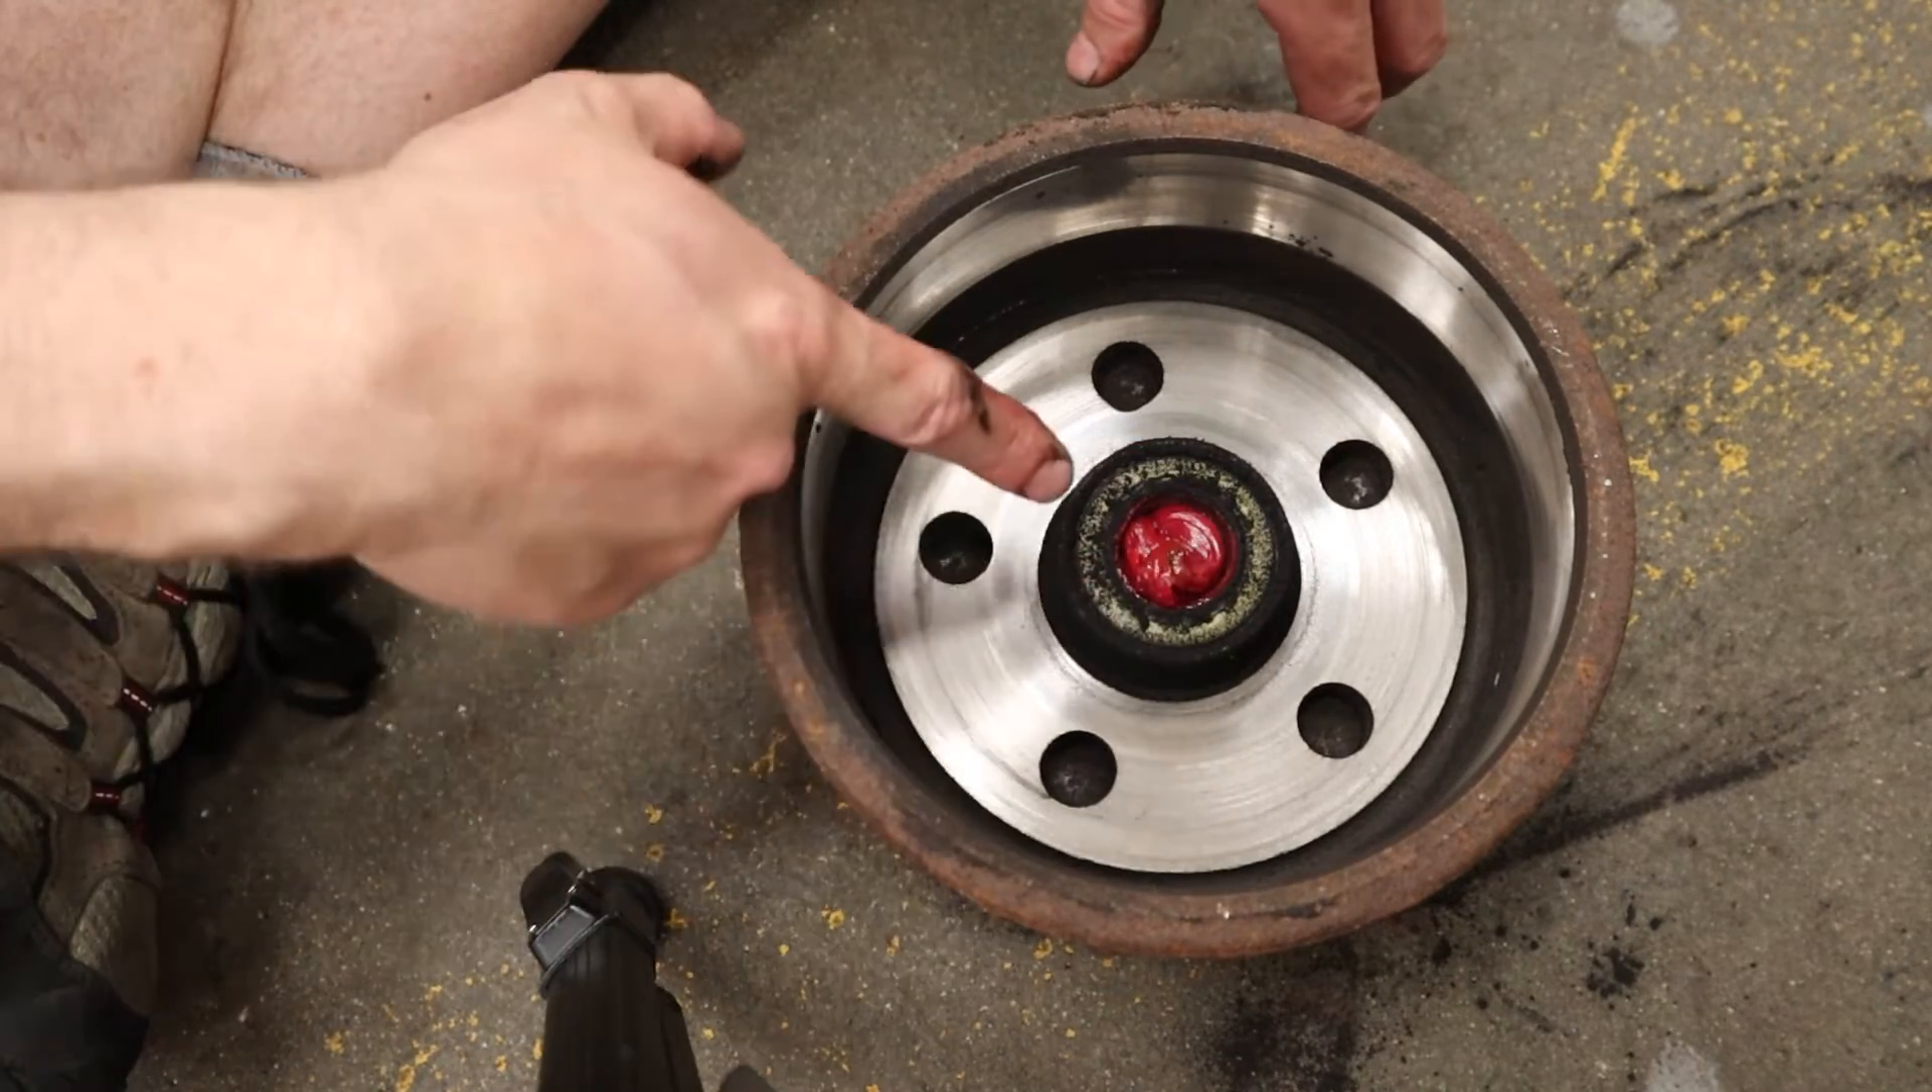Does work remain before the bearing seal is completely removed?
Yes.